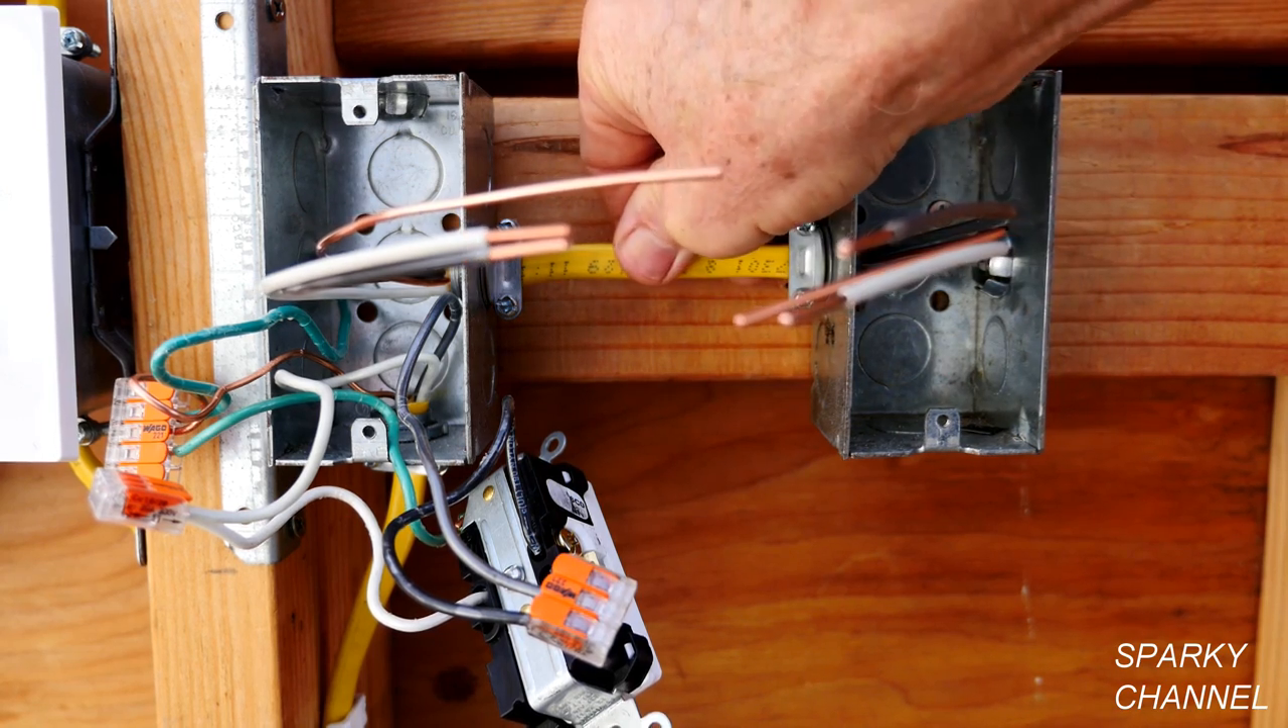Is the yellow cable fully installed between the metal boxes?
Yes.